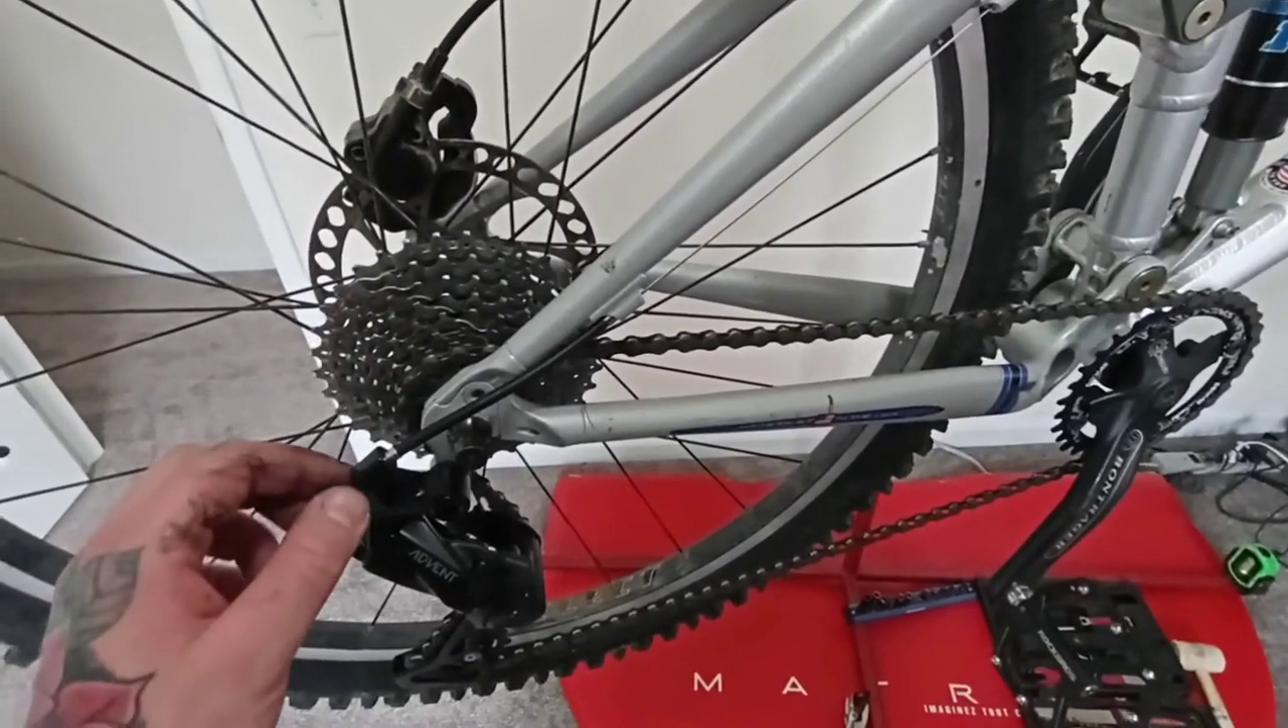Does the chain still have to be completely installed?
No.